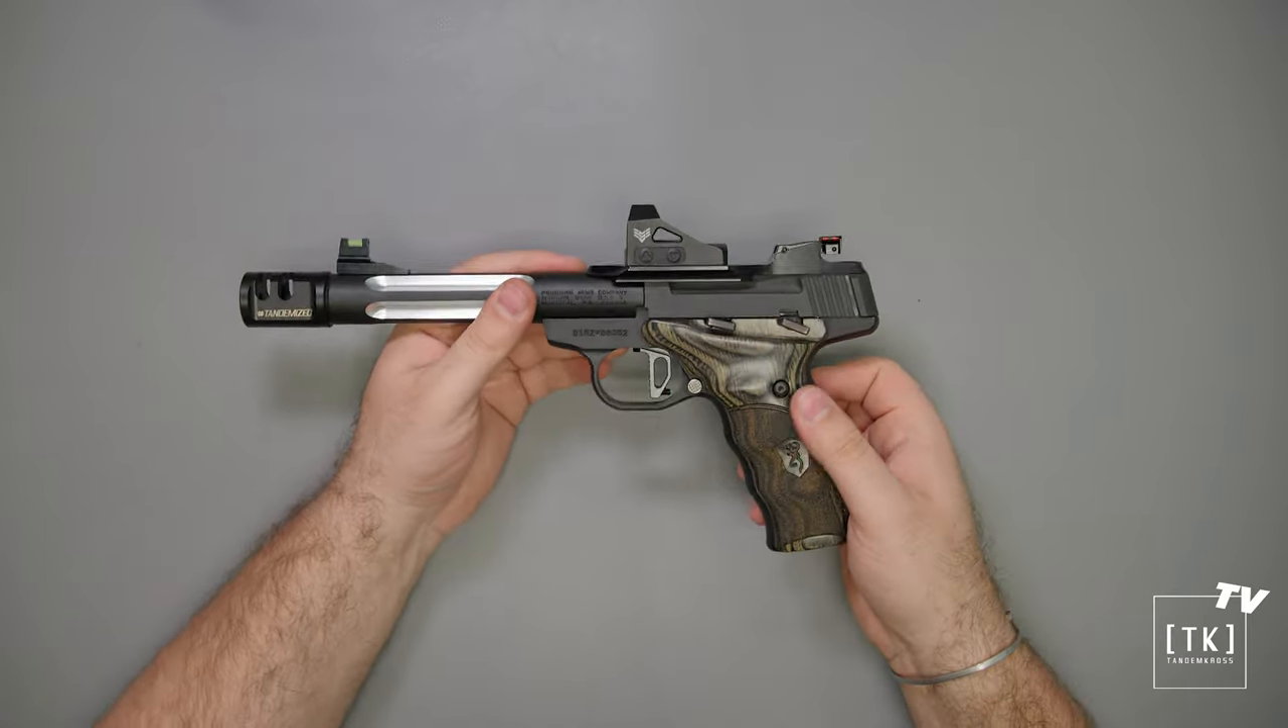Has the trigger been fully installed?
Yes.